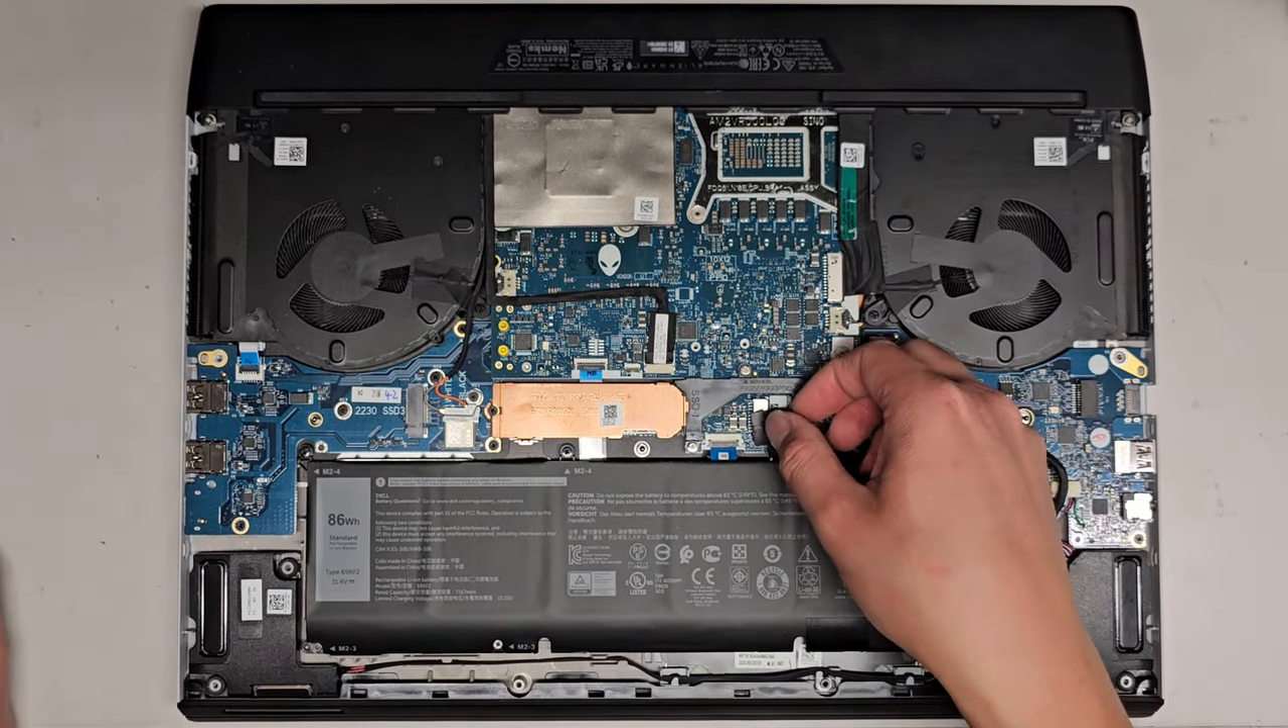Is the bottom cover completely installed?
No.